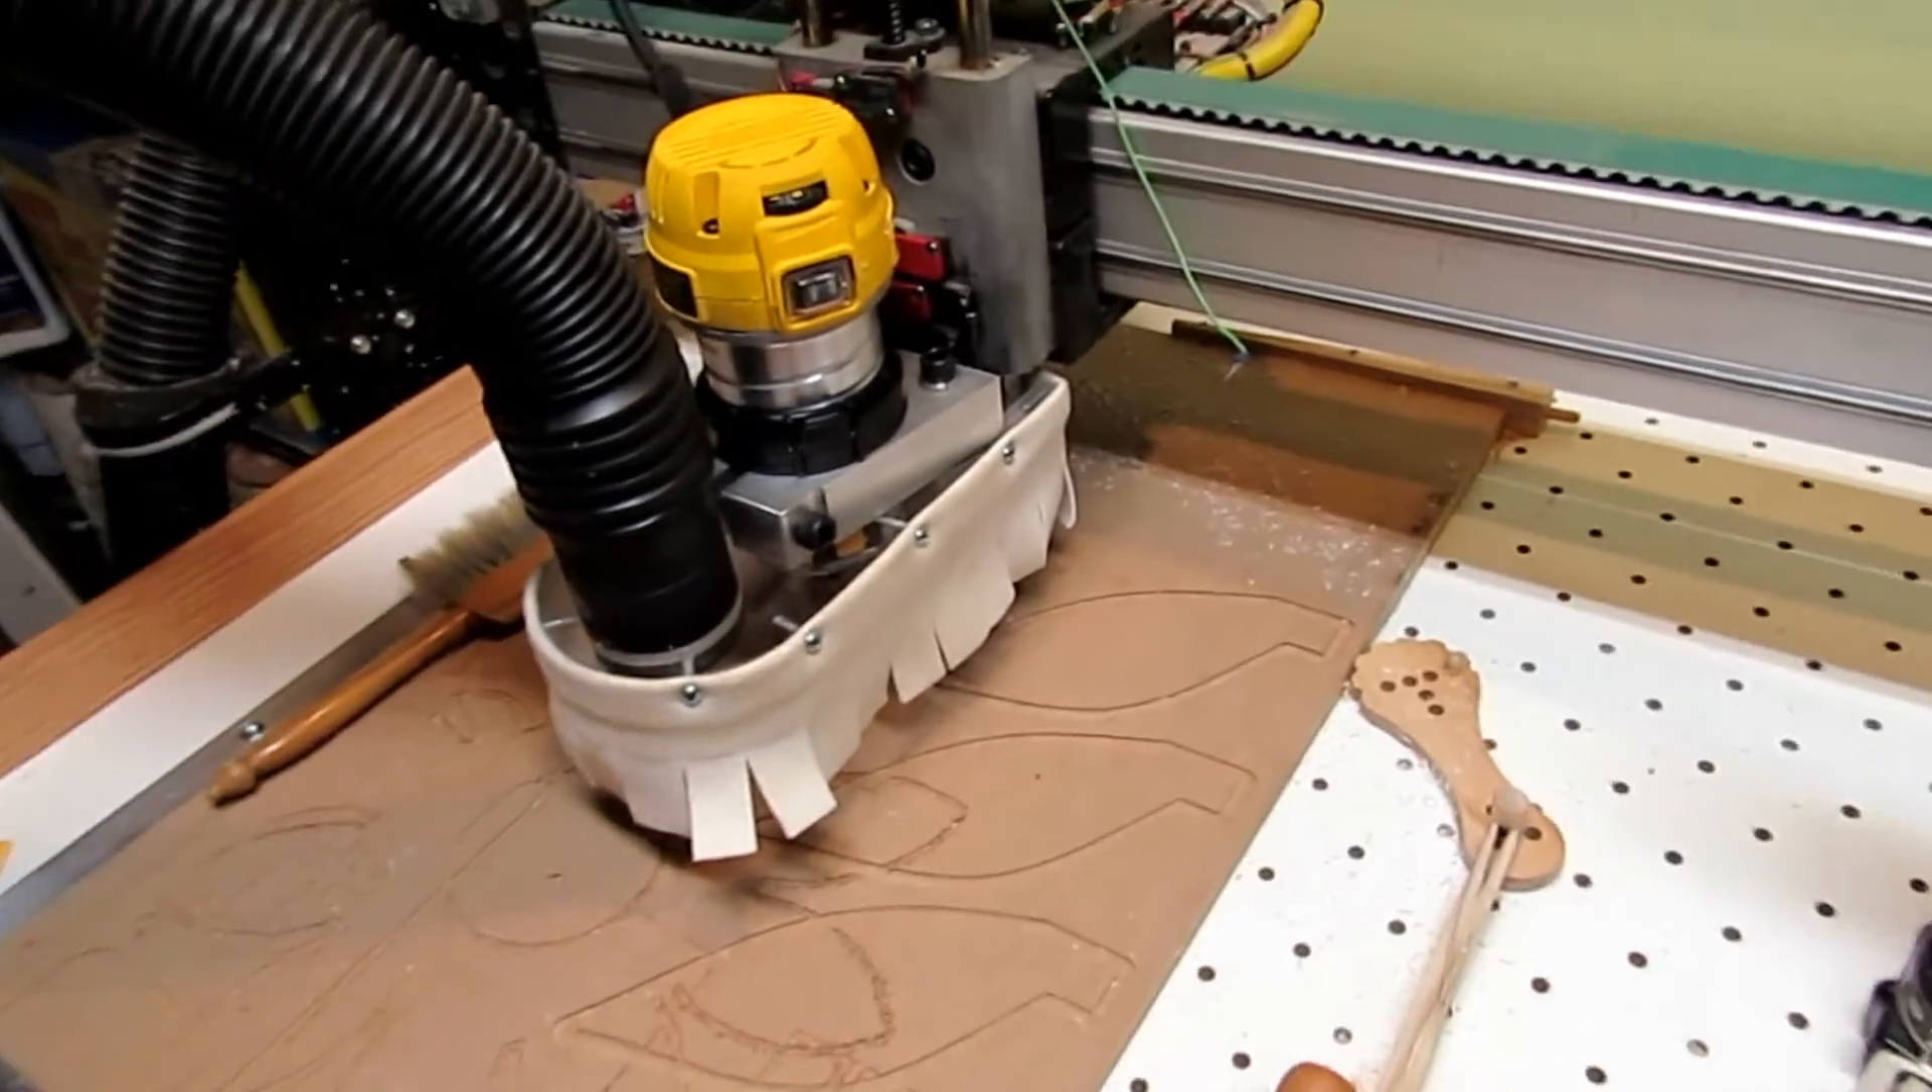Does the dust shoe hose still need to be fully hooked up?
No.